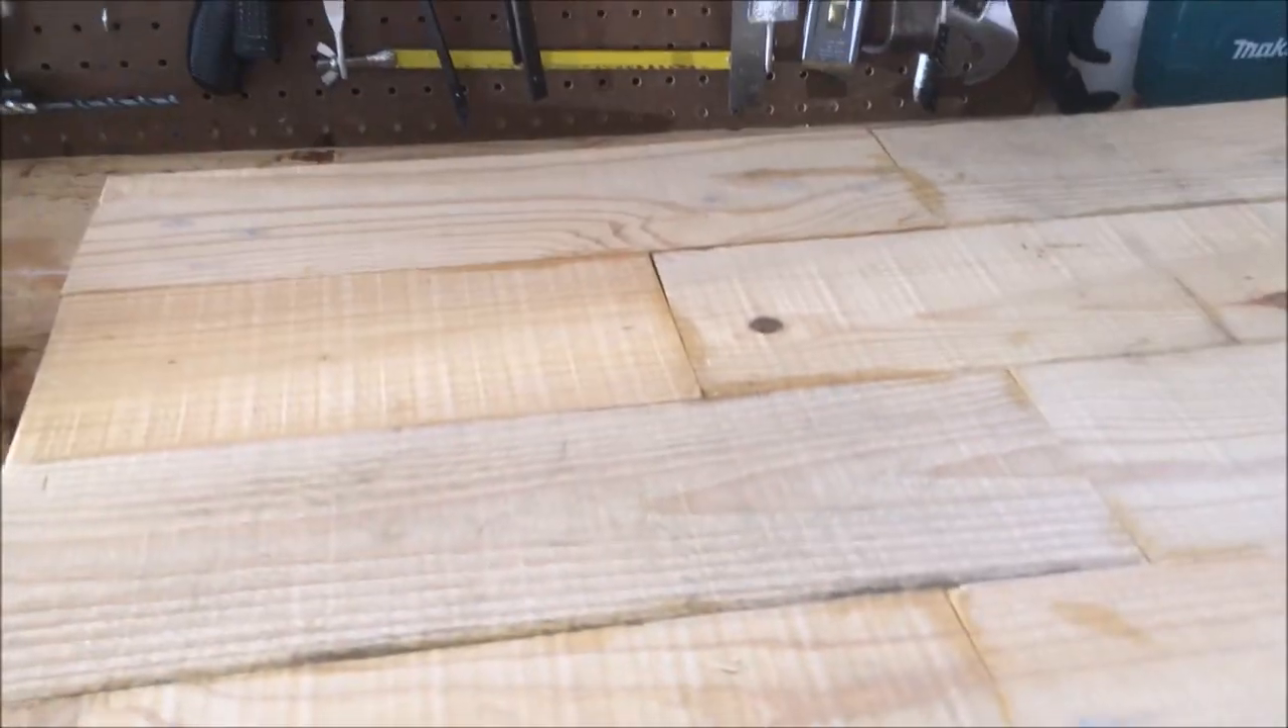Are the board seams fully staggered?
Yes.